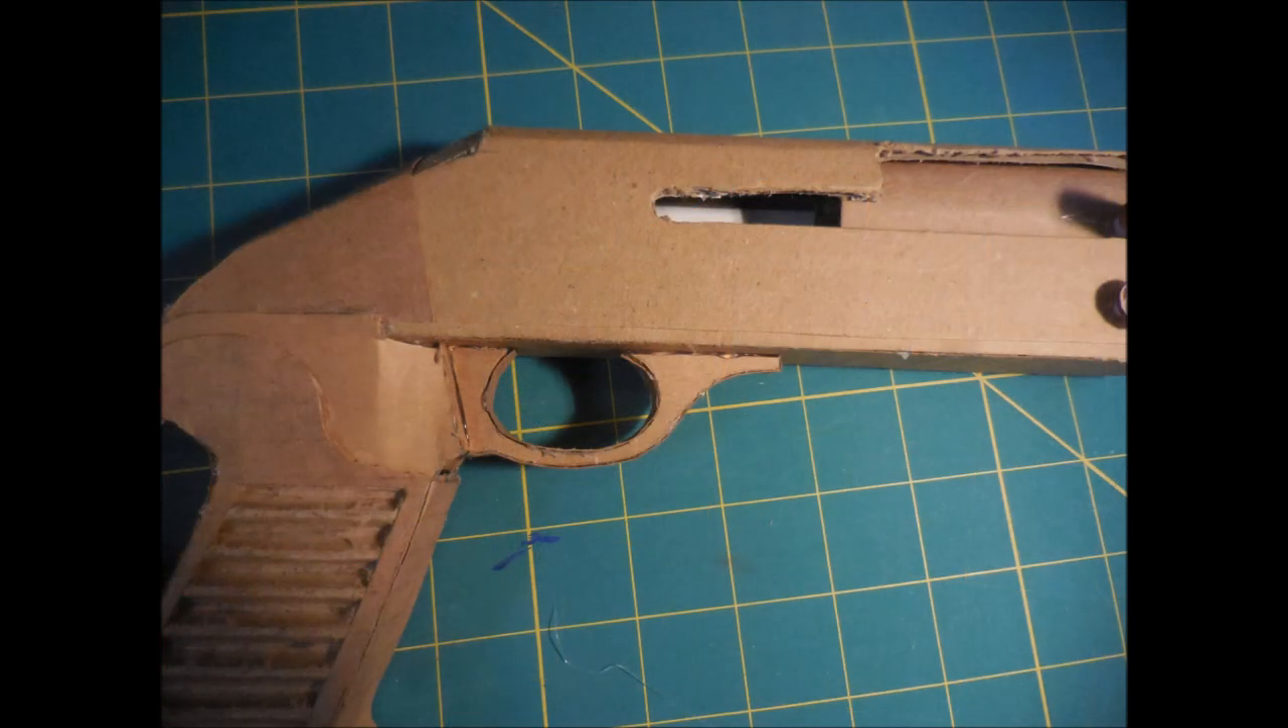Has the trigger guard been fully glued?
Yes.